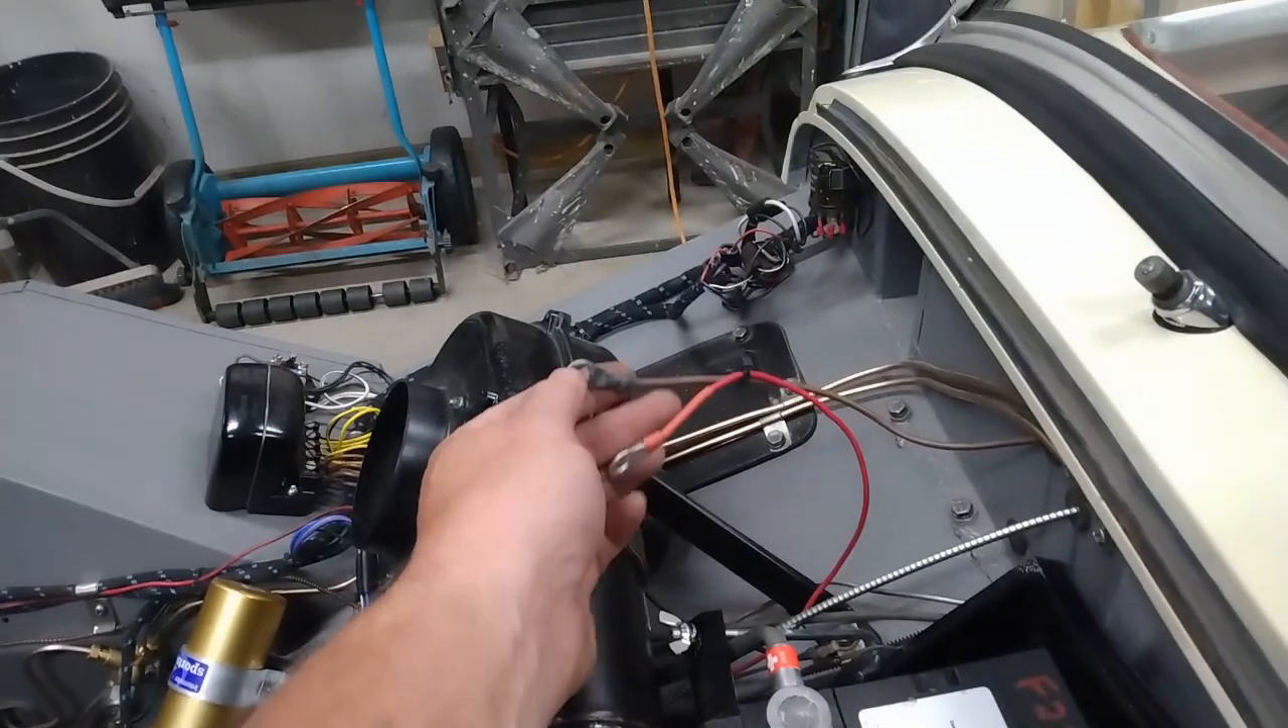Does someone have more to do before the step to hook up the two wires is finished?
Yes.